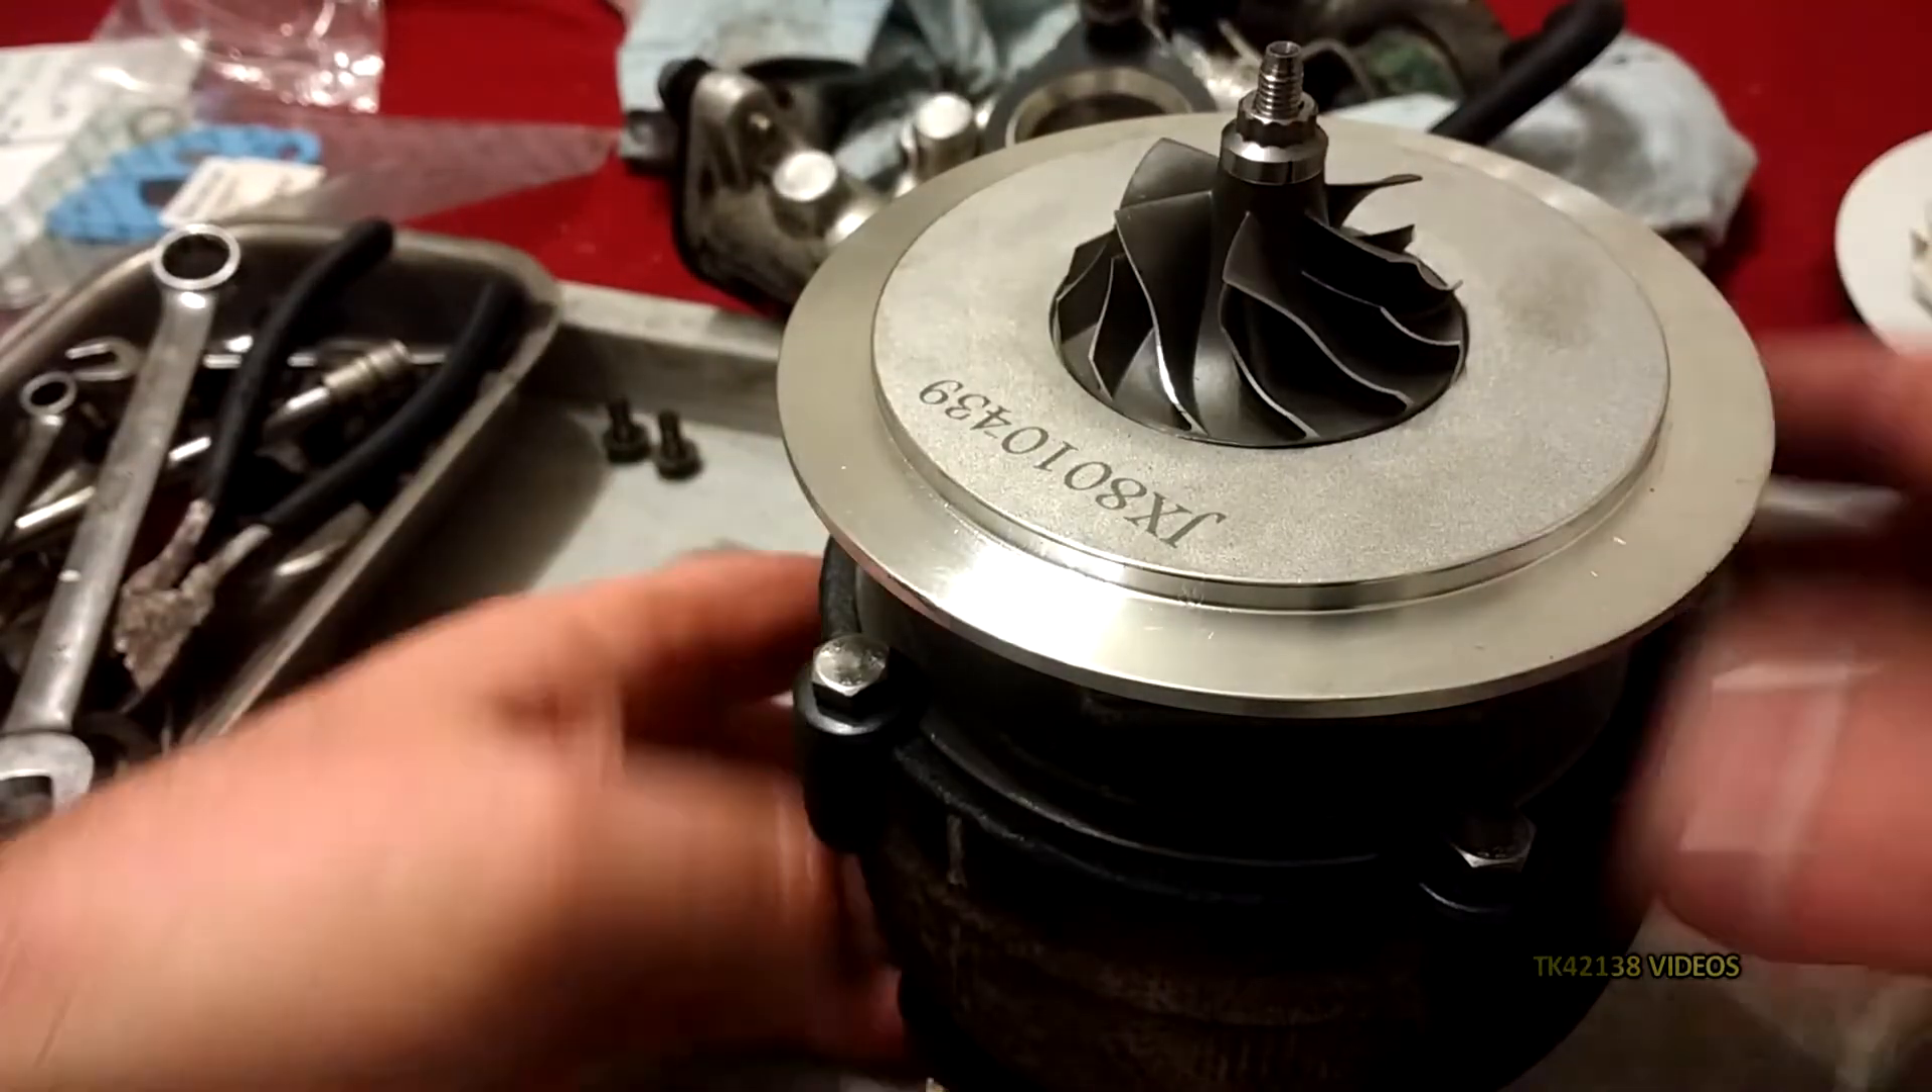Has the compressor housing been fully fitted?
No.